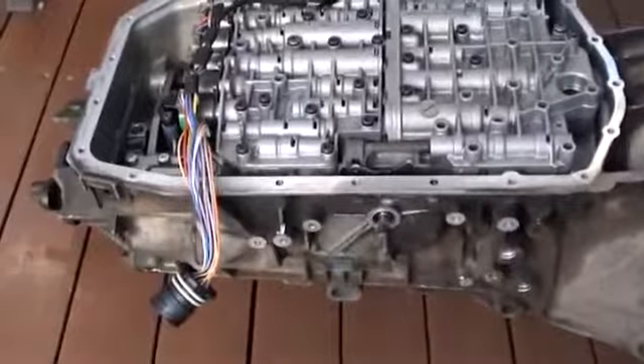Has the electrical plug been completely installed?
No.